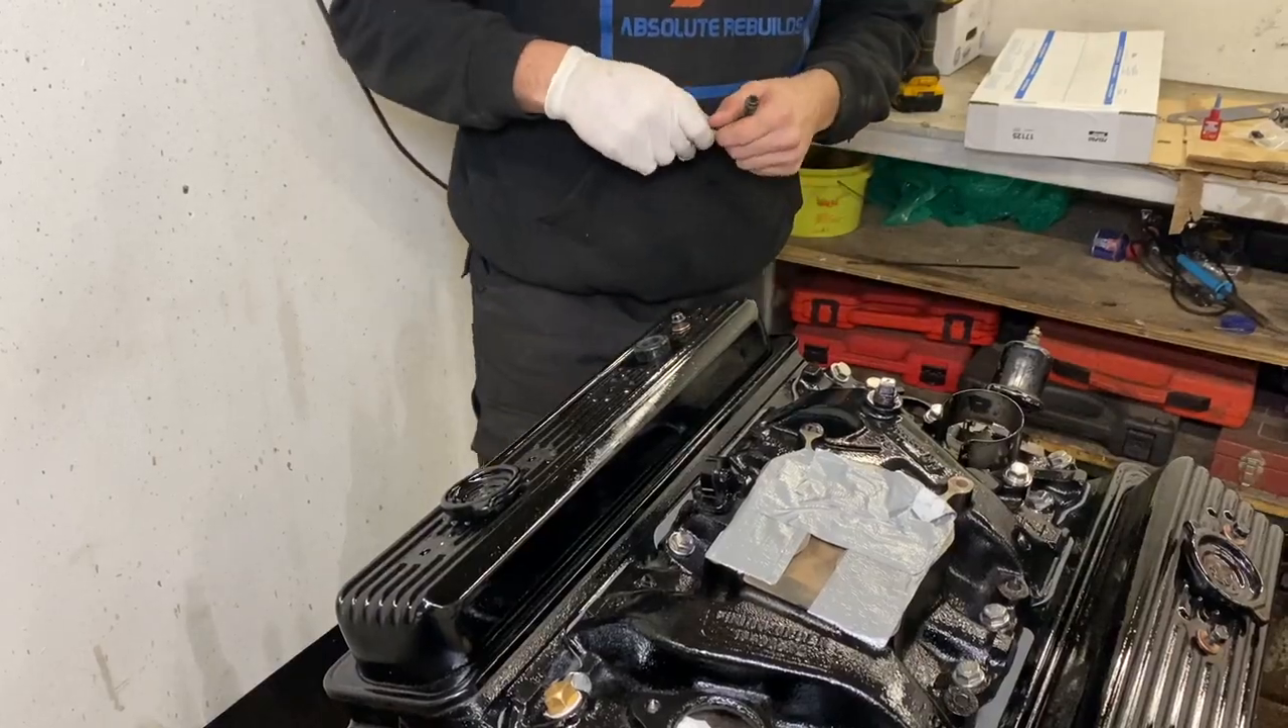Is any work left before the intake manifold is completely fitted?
No.